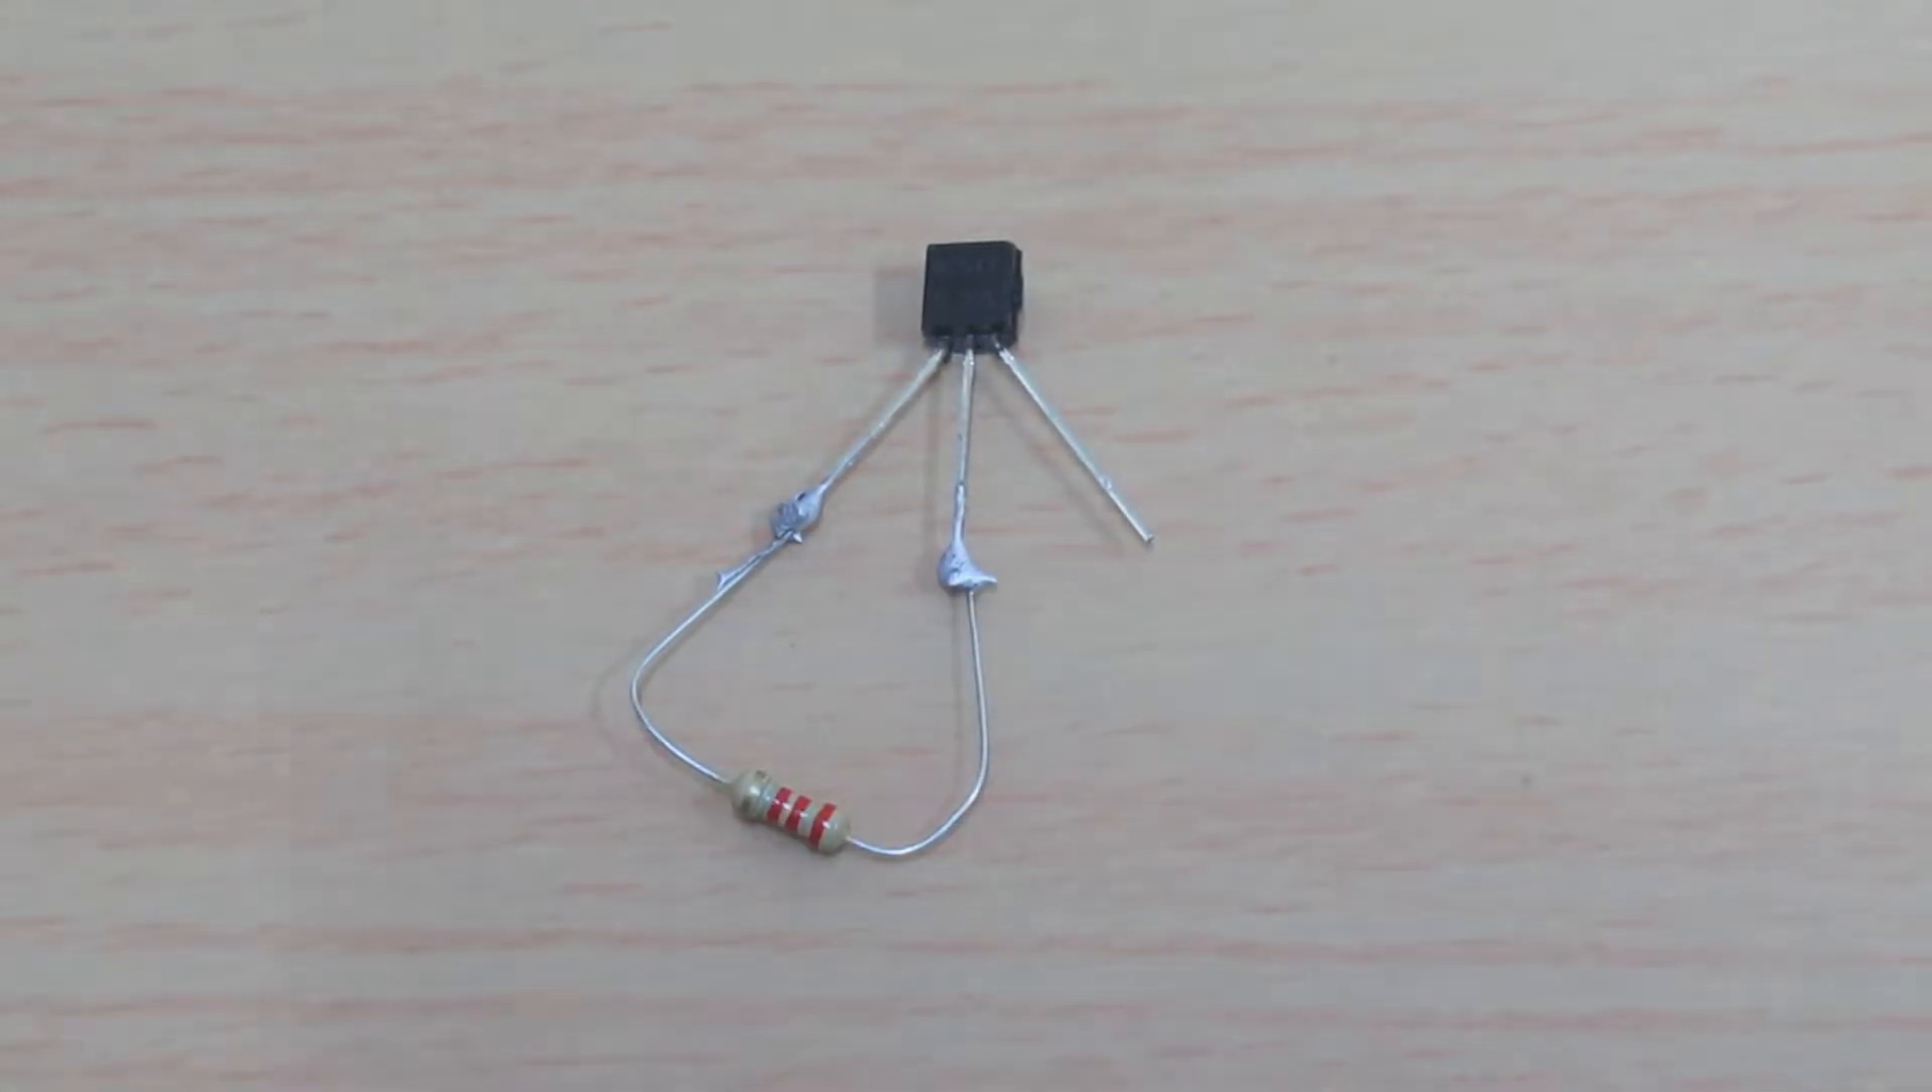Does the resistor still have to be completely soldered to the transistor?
No.